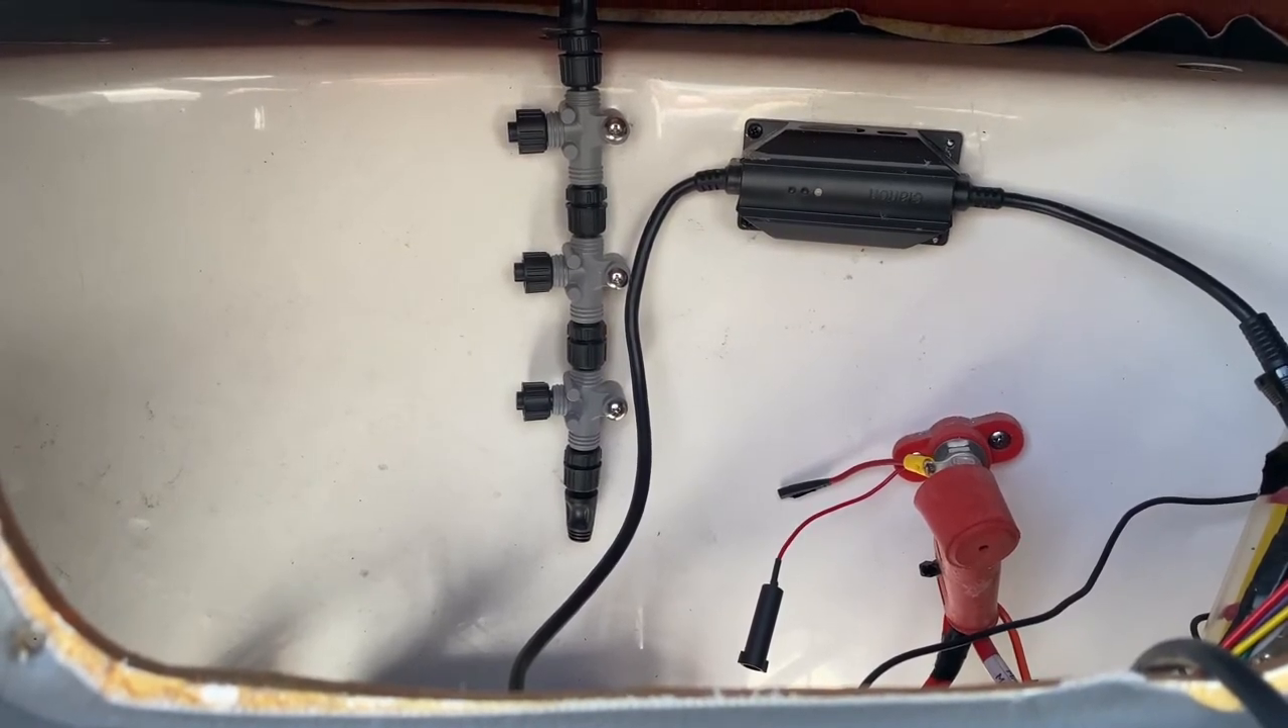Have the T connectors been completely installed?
Yes.